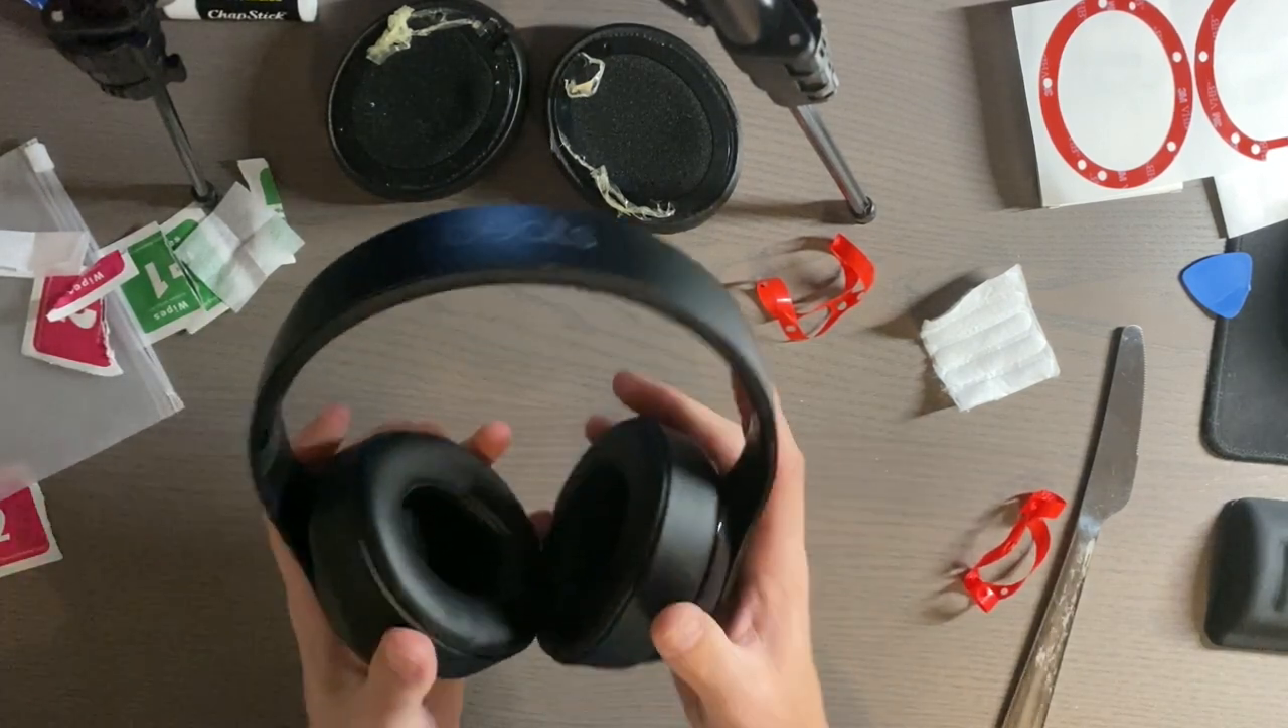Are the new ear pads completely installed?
Yes.